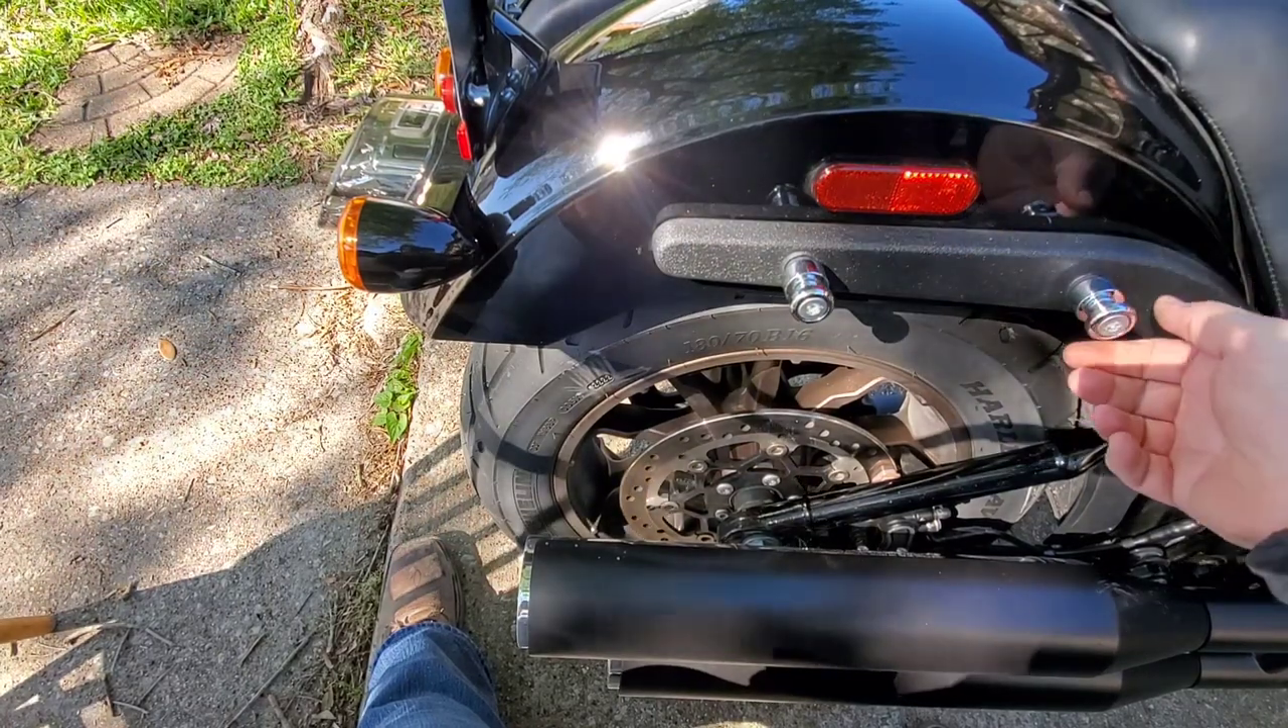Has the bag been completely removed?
Yes.